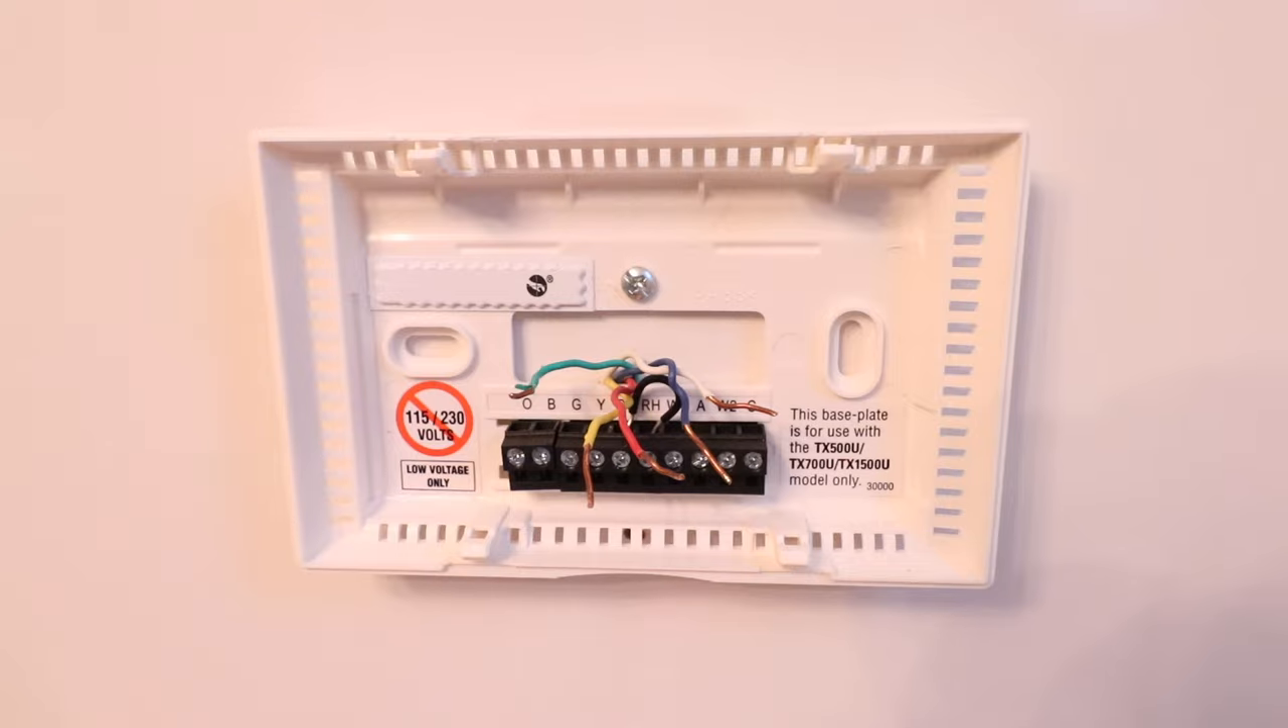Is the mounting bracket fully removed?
No.